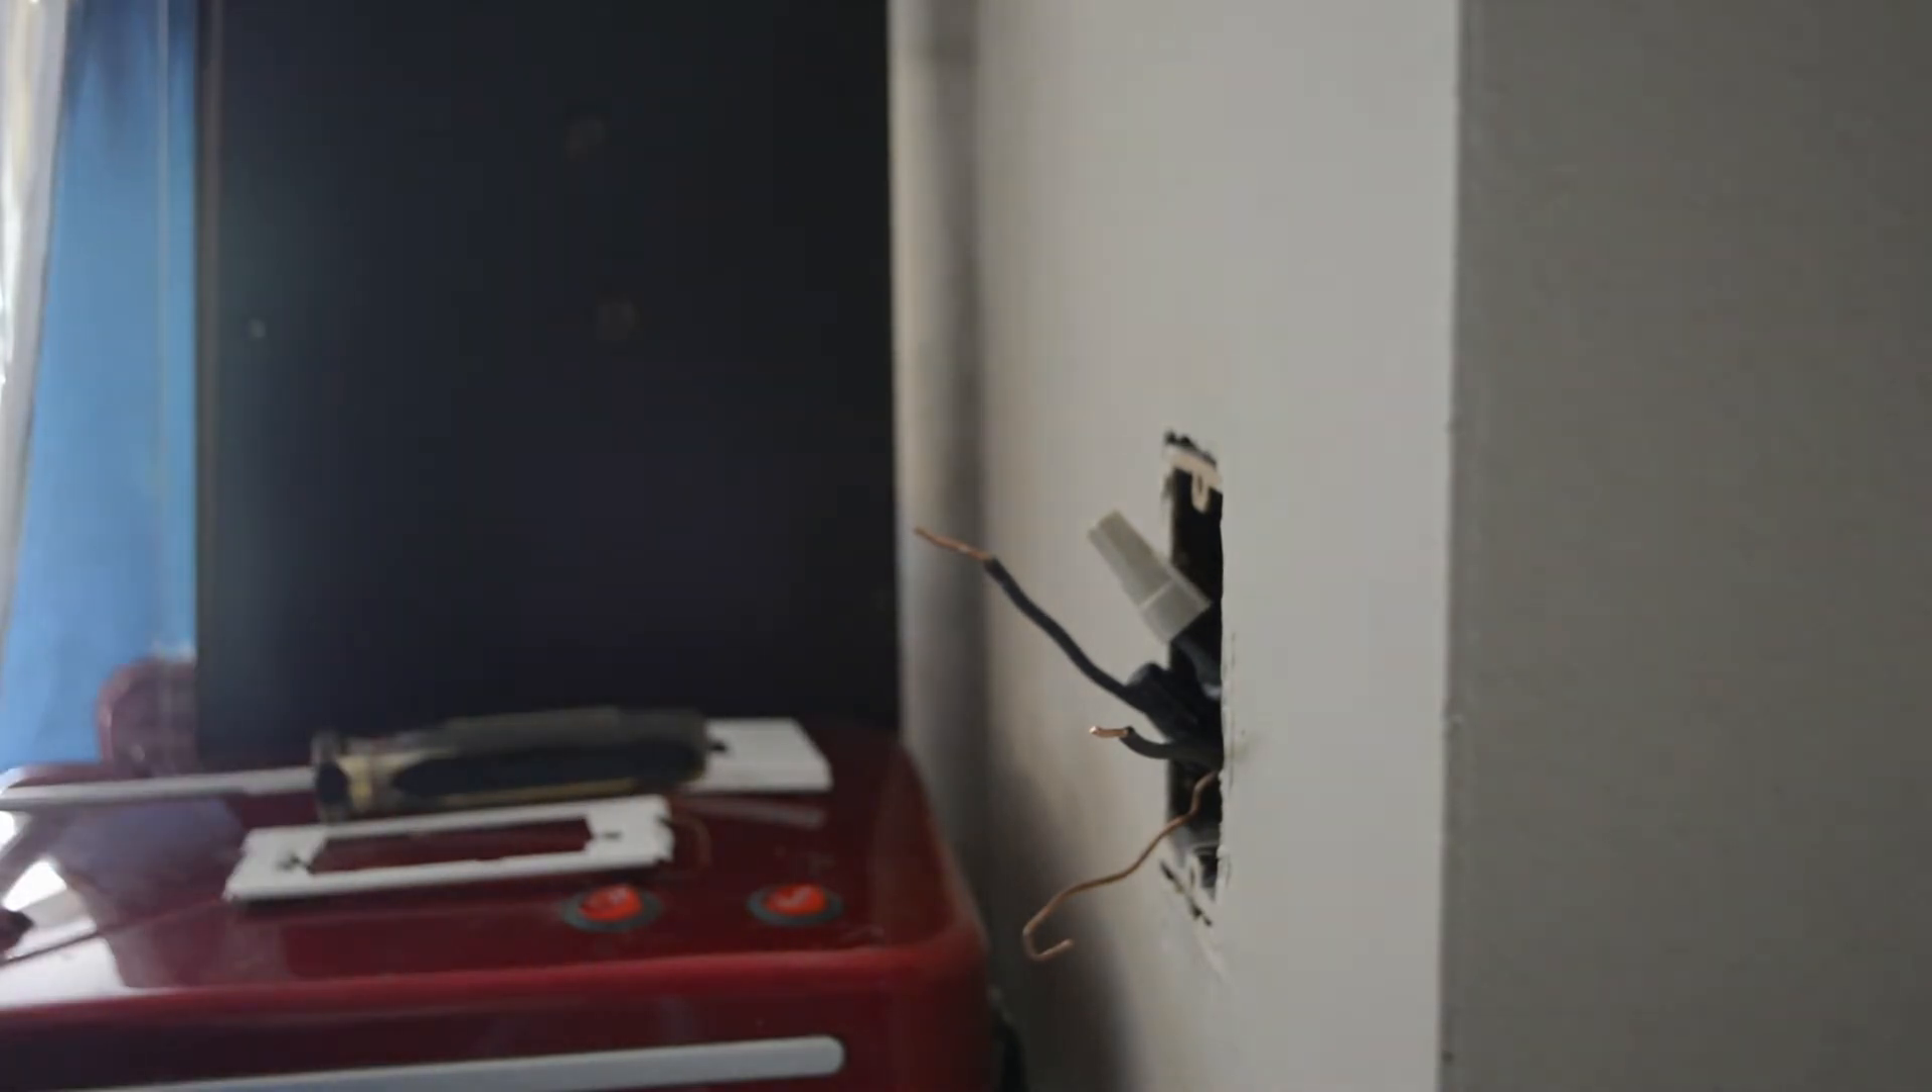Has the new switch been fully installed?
No.